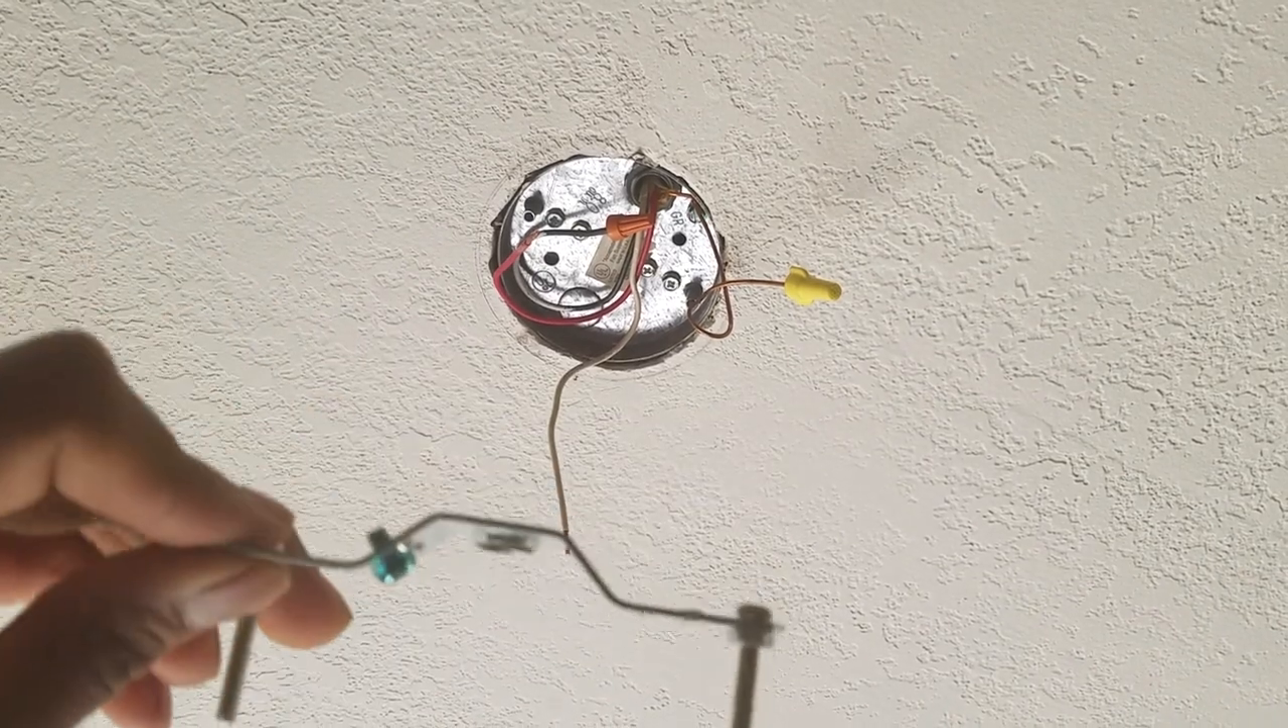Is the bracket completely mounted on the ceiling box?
No.